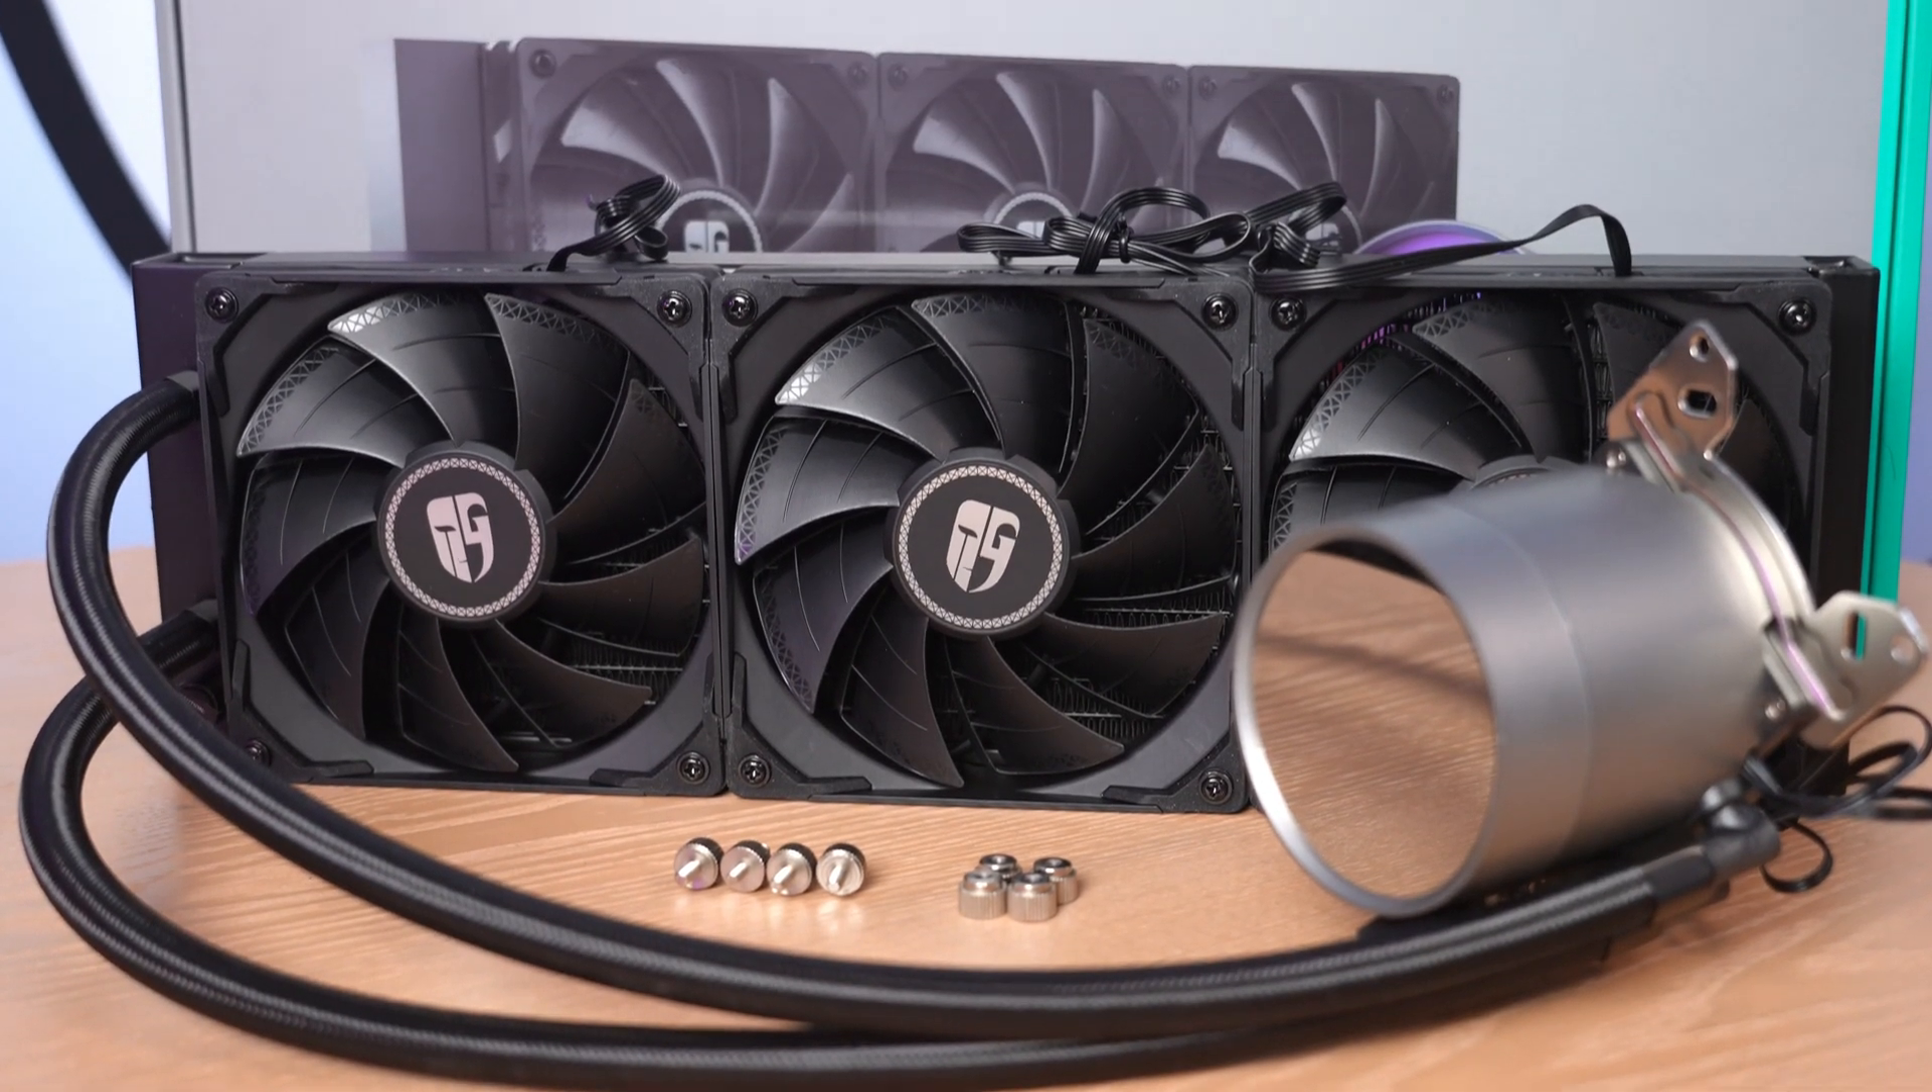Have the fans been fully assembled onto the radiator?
Yes.